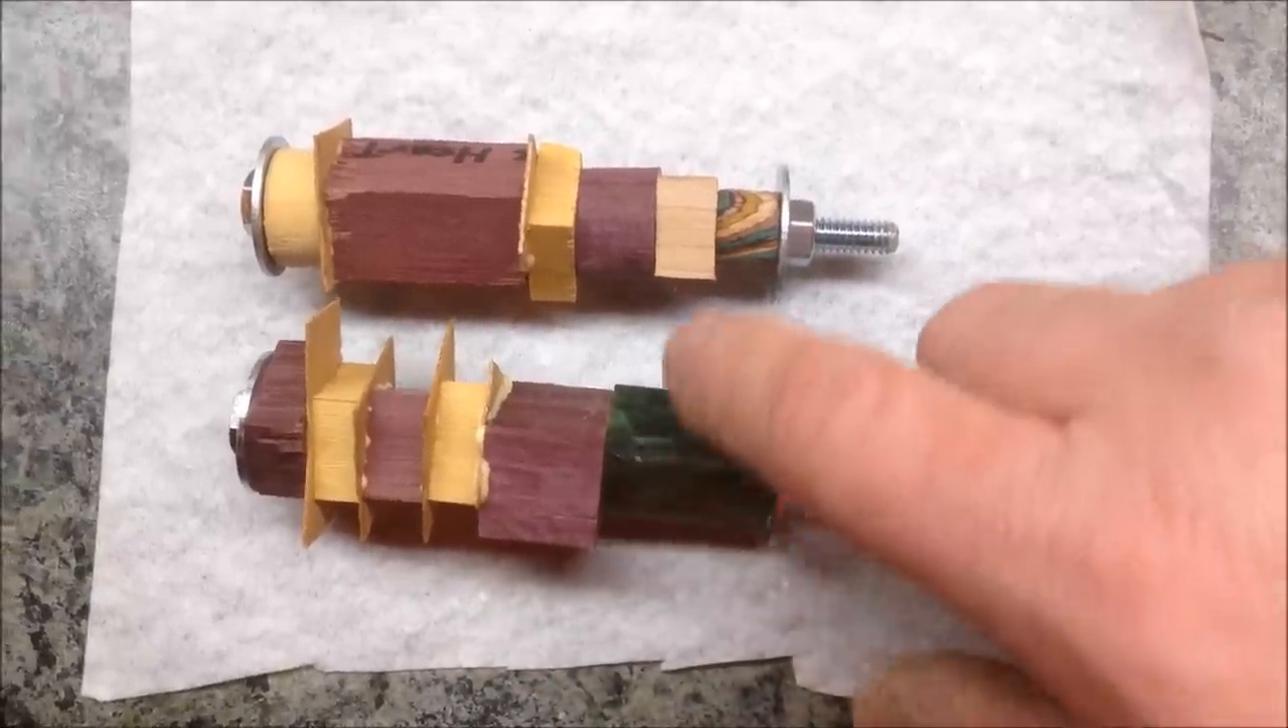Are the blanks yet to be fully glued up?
No.